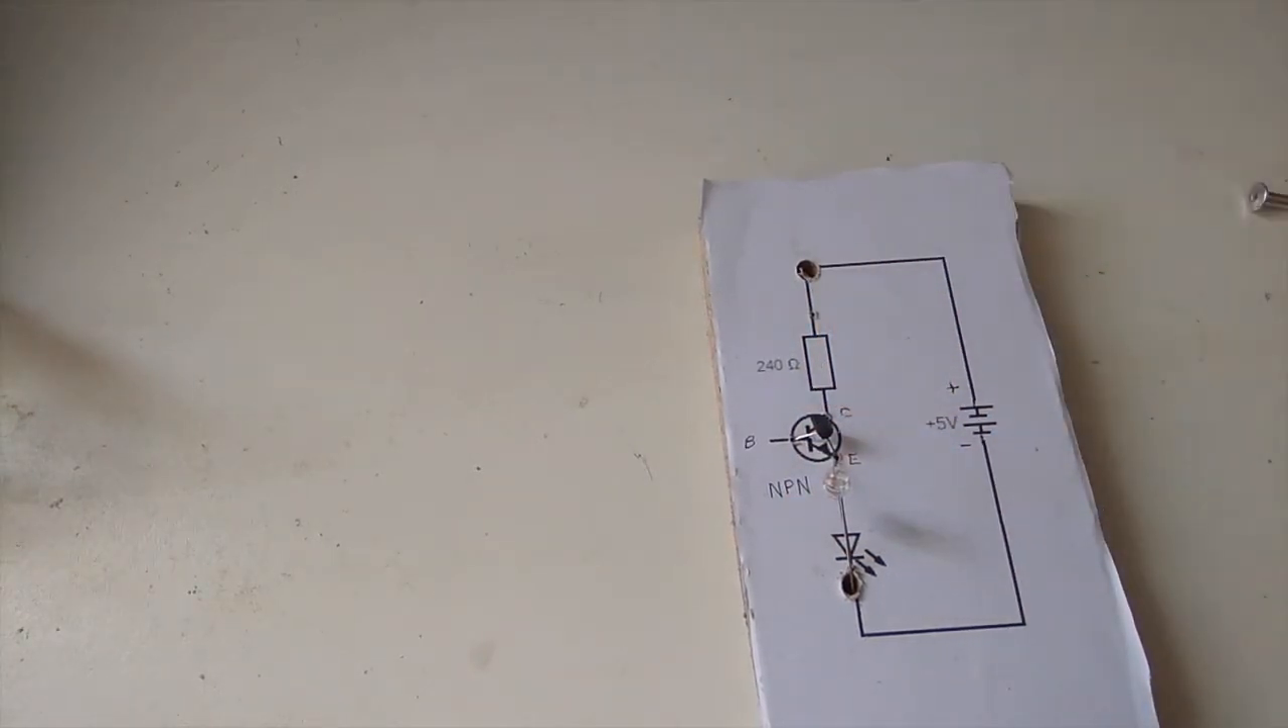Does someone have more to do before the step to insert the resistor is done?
Yes.